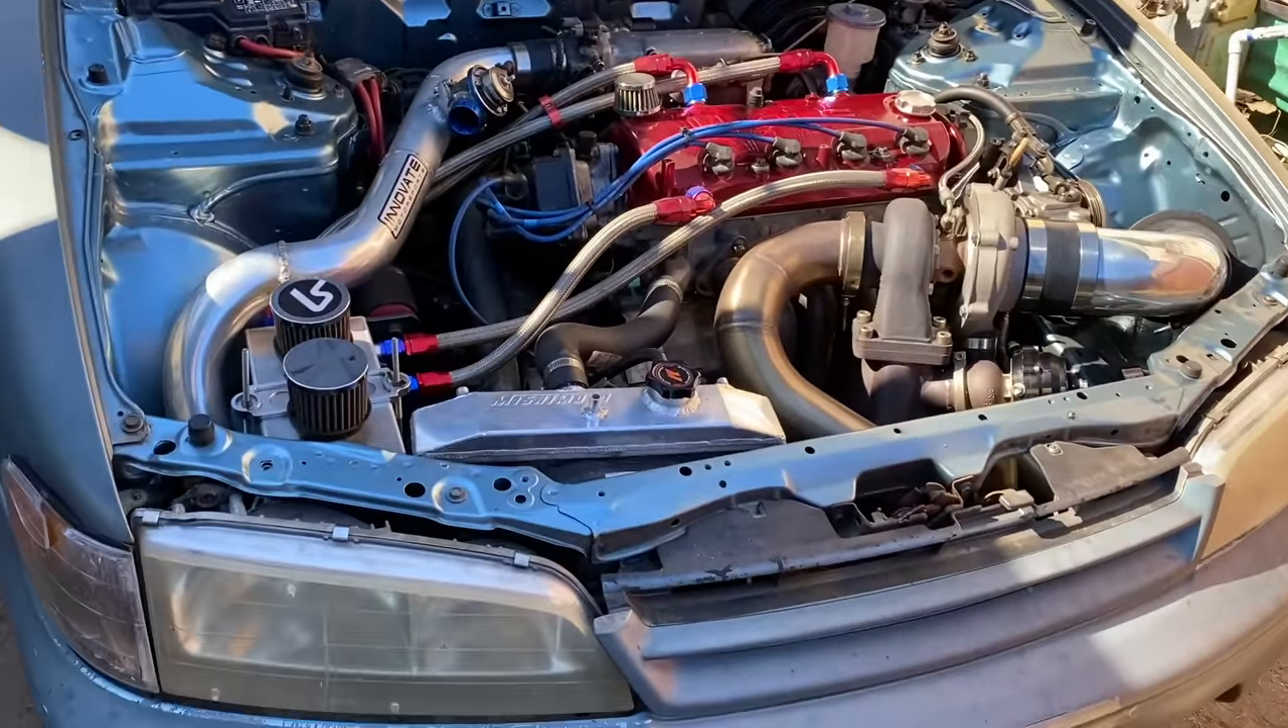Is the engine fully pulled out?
No.